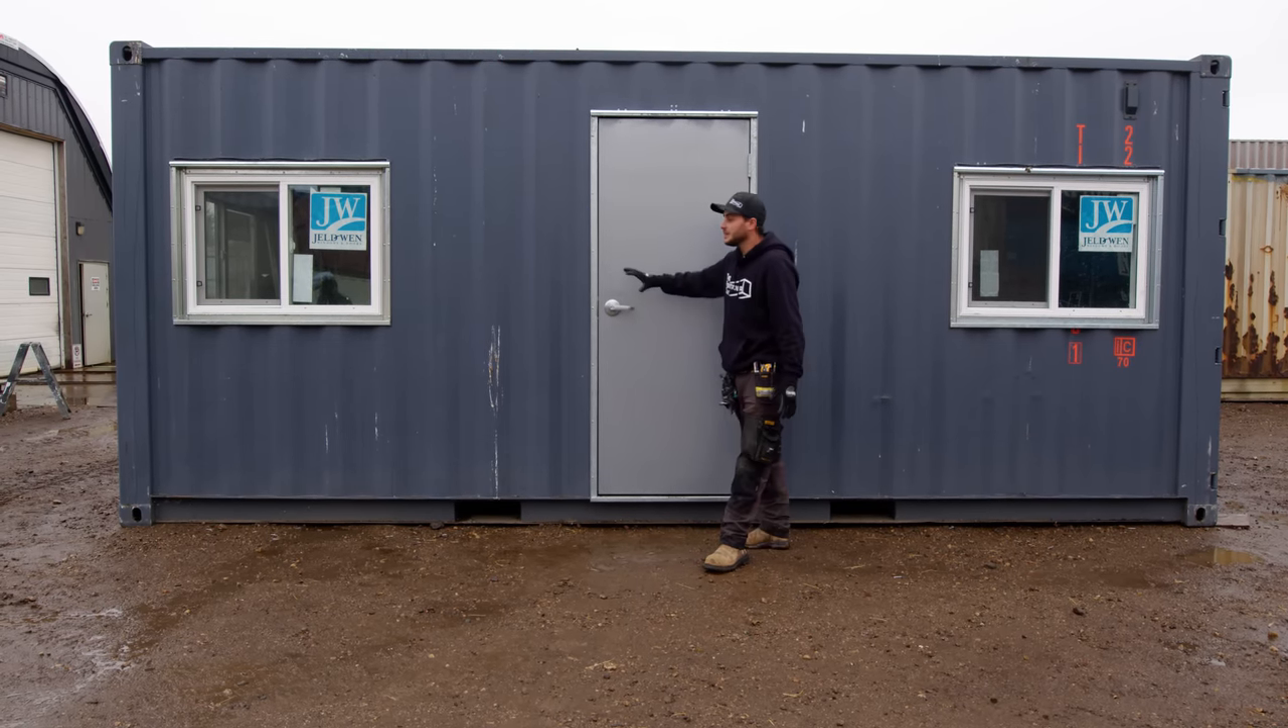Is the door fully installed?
Yes.